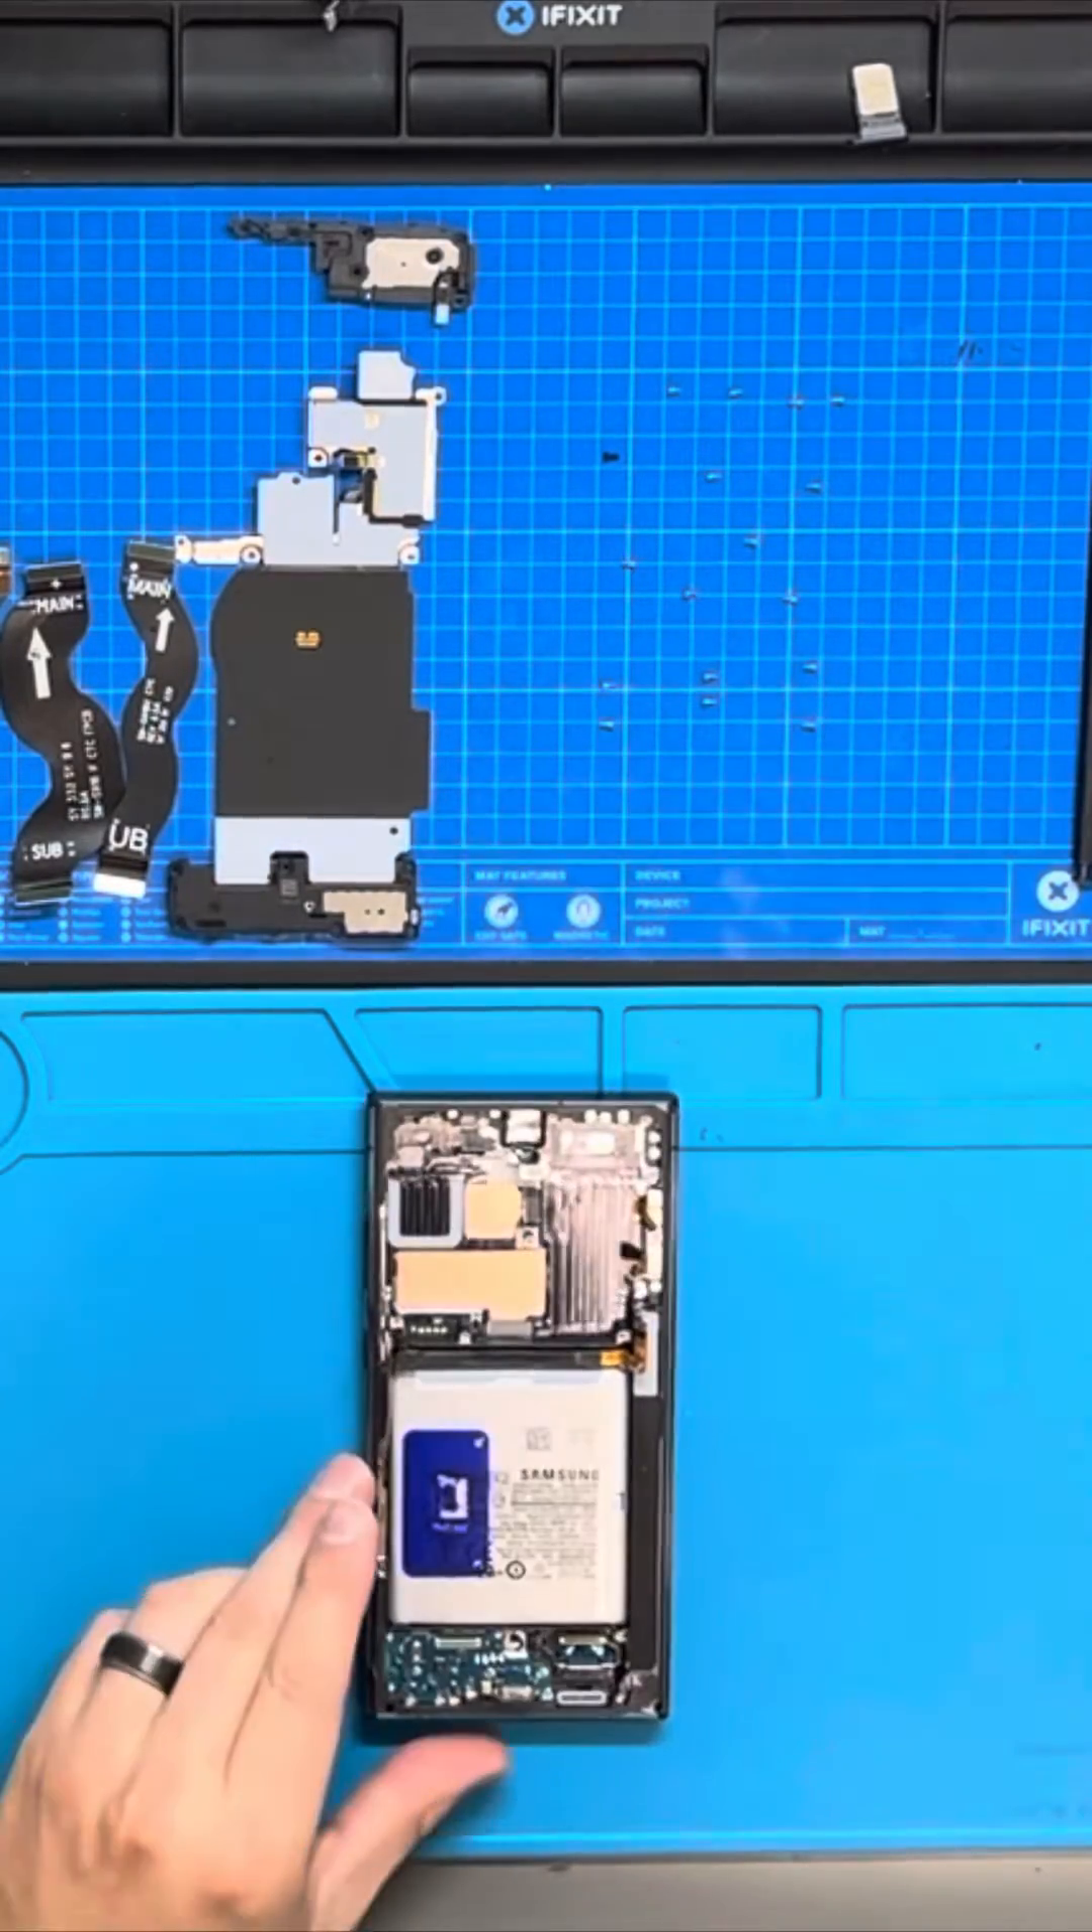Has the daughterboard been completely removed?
No.